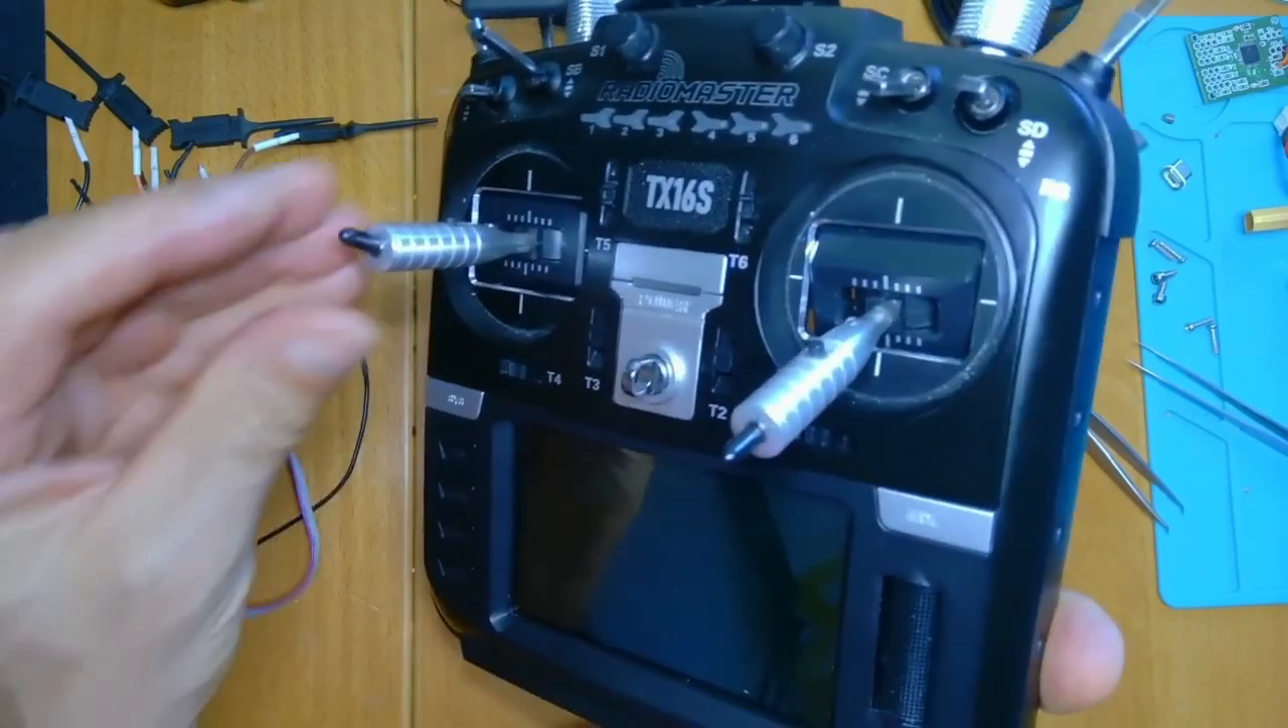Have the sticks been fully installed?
Yes.